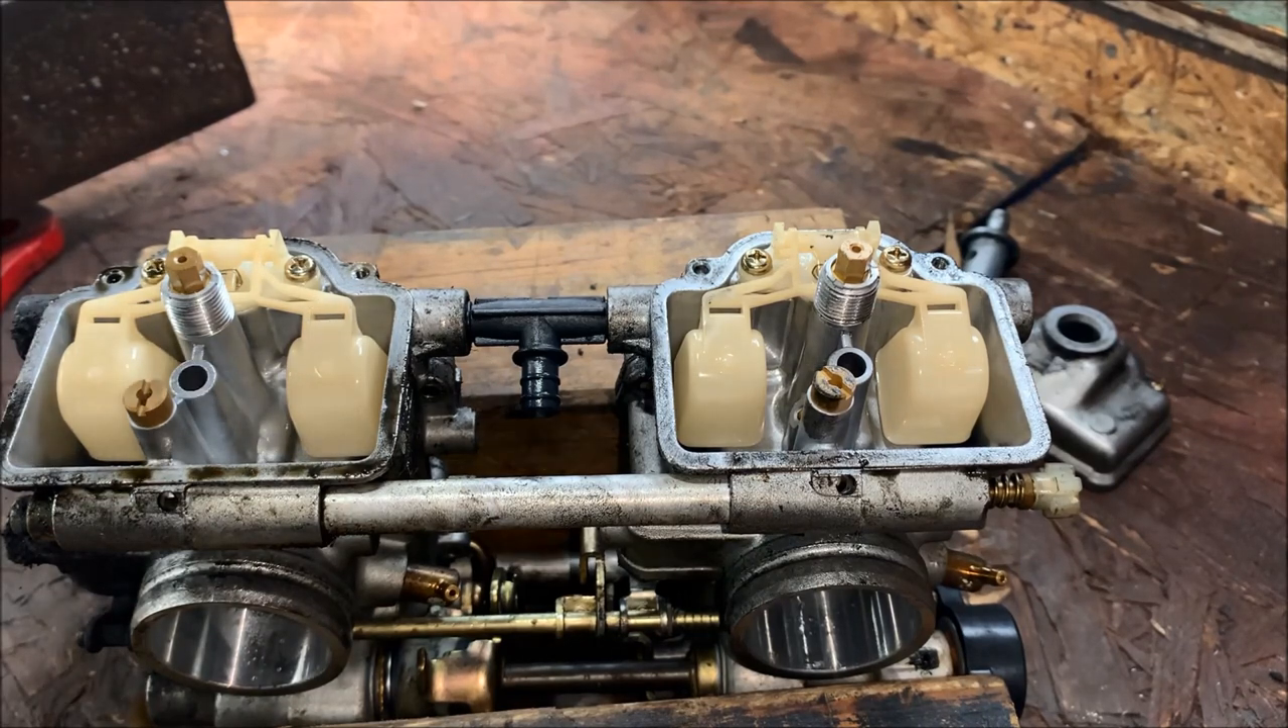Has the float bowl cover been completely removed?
Yes.